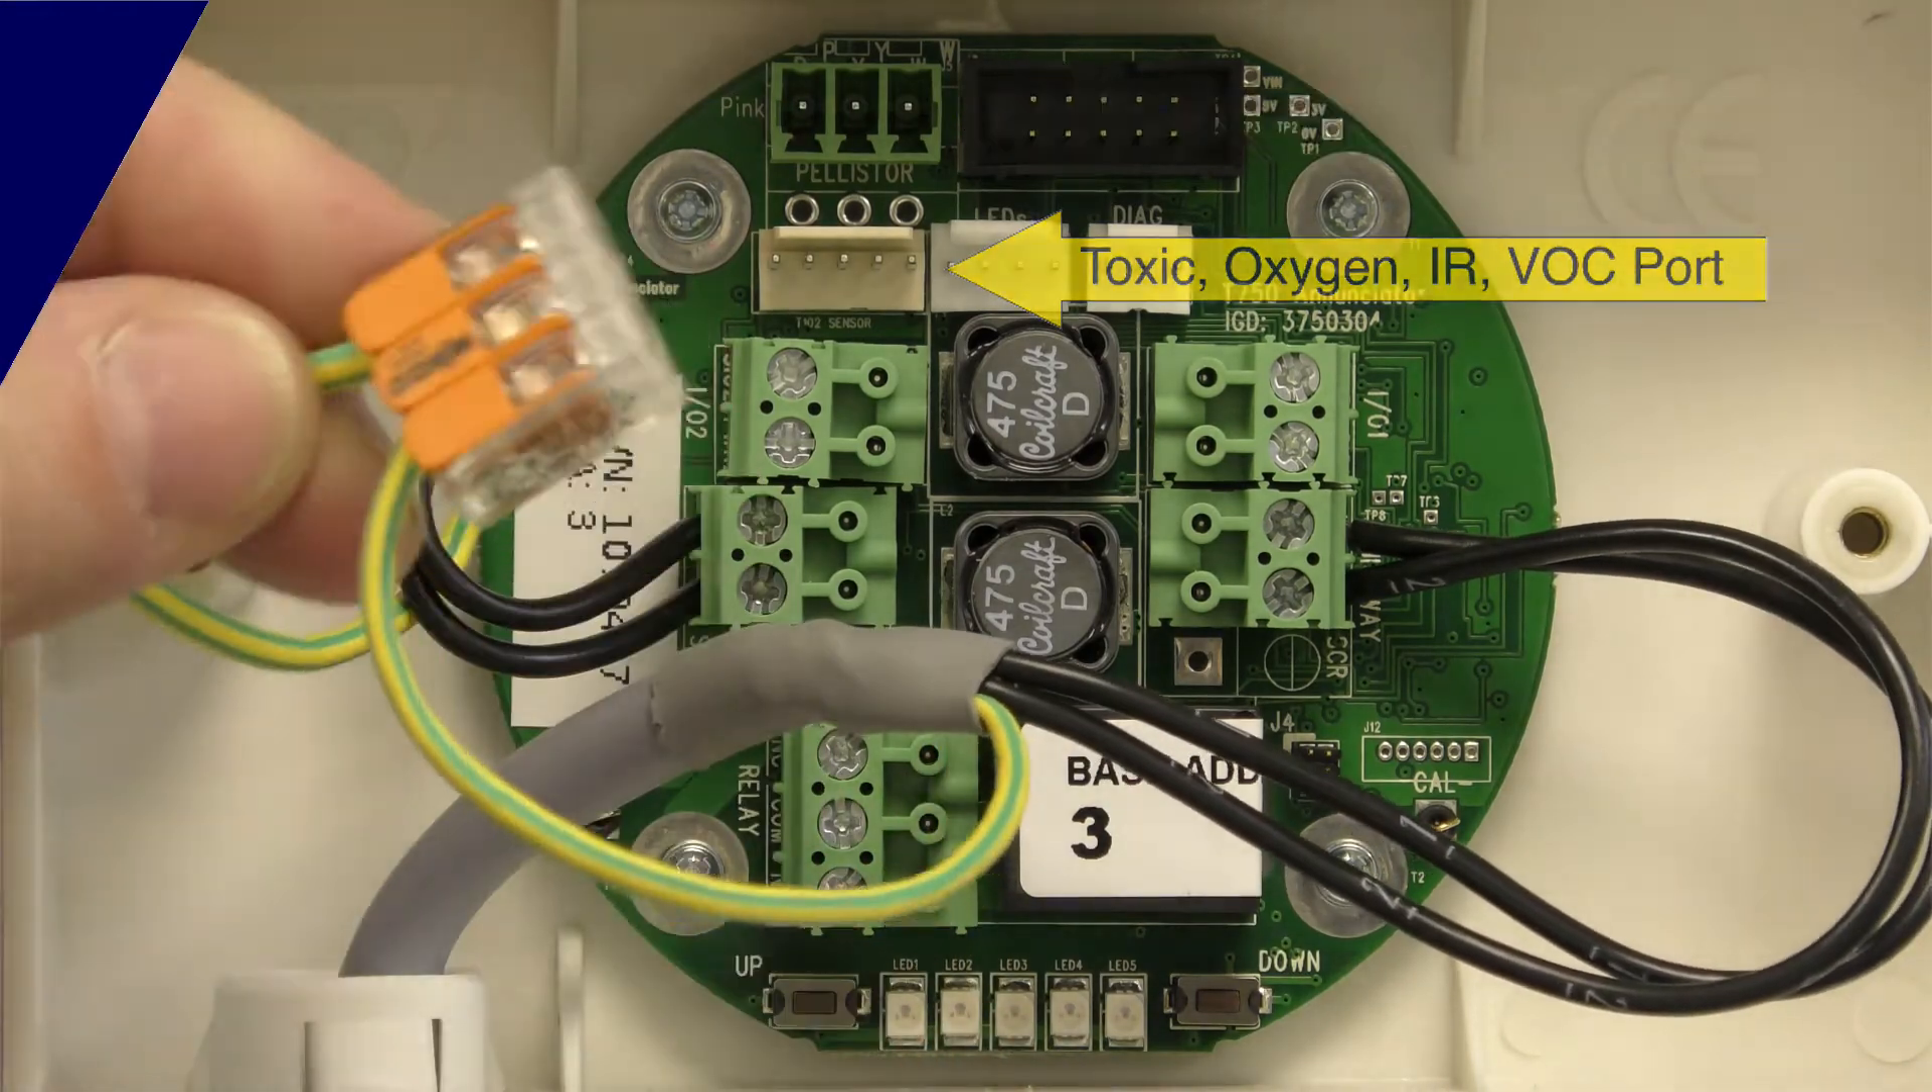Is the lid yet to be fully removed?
No.